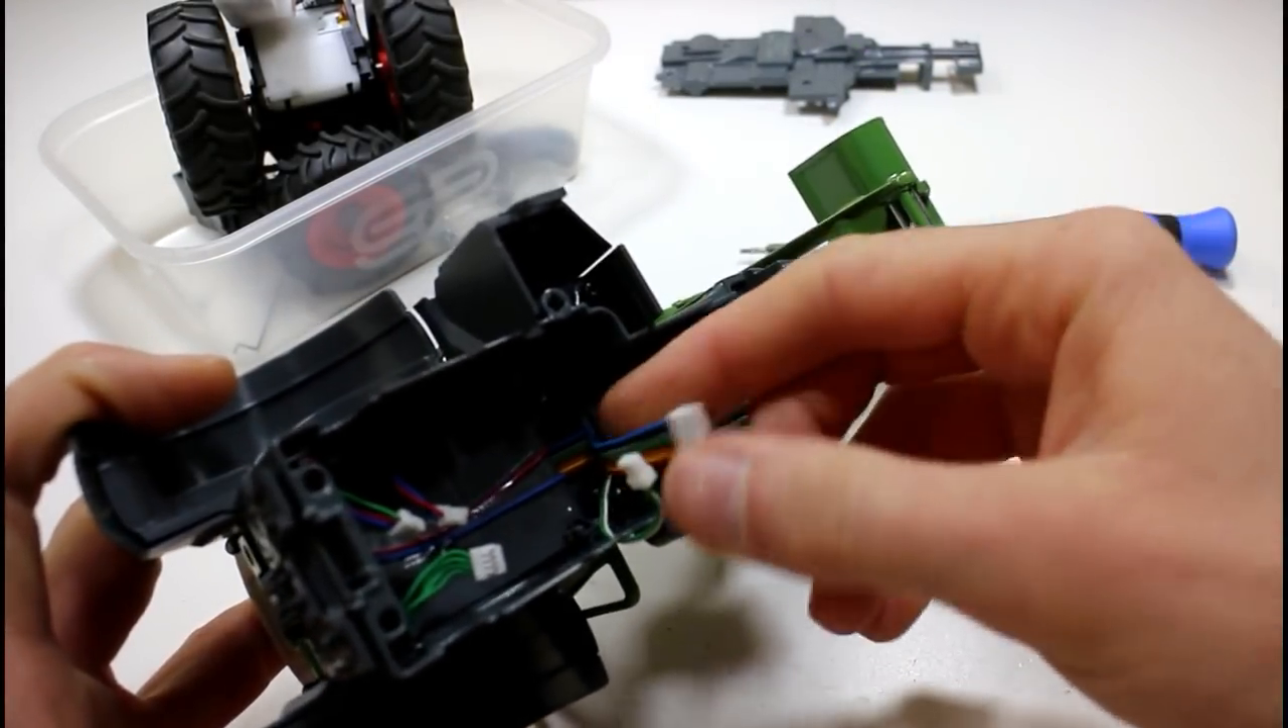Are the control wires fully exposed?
Yes.